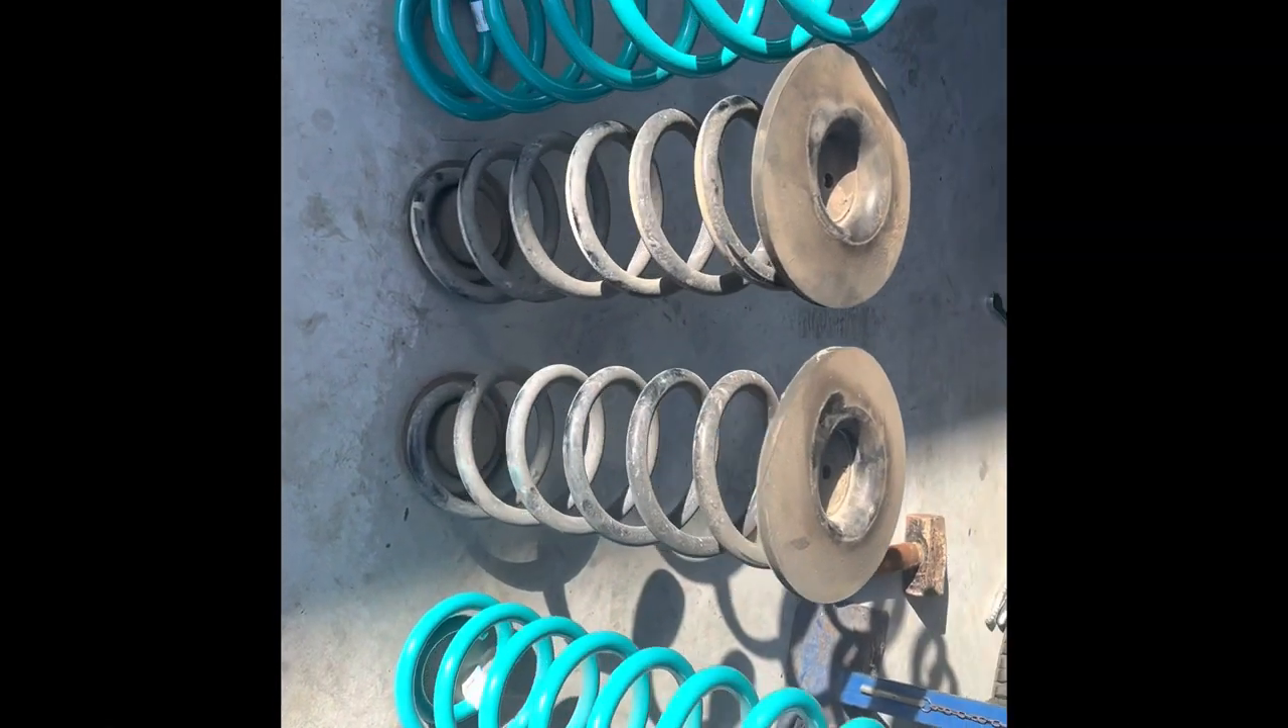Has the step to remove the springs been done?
Yes.